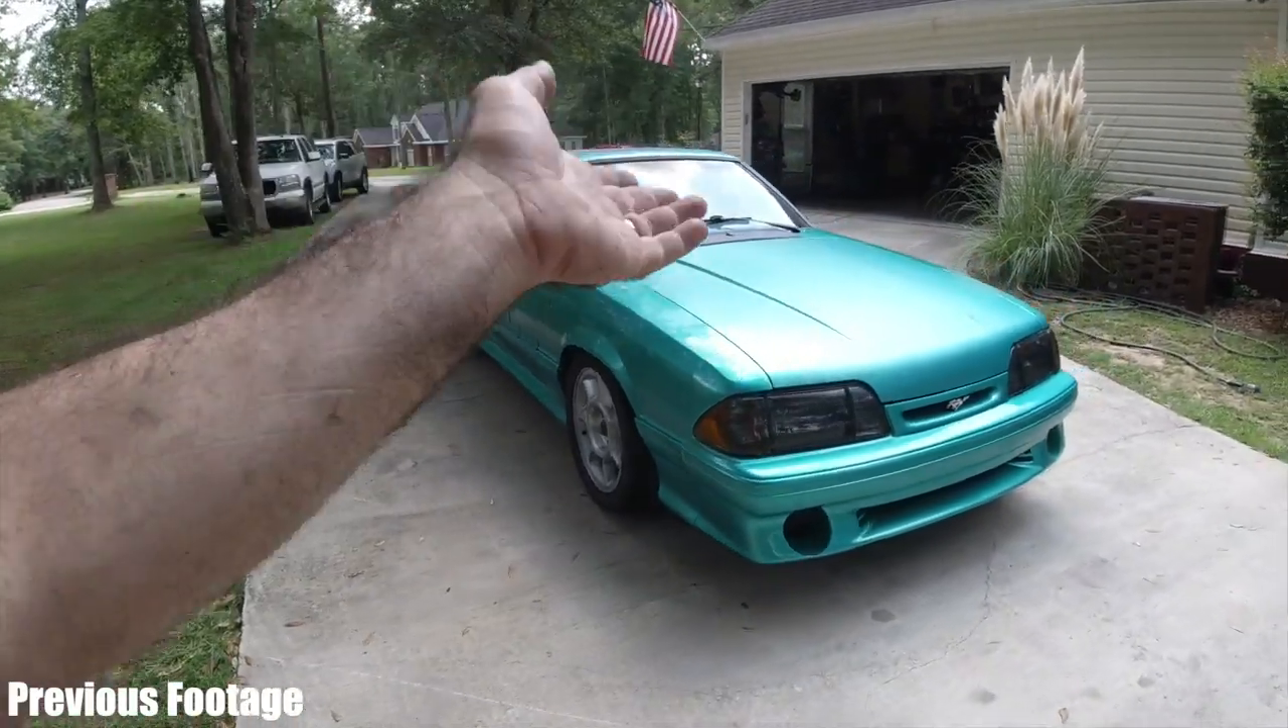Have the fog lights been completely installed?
No.